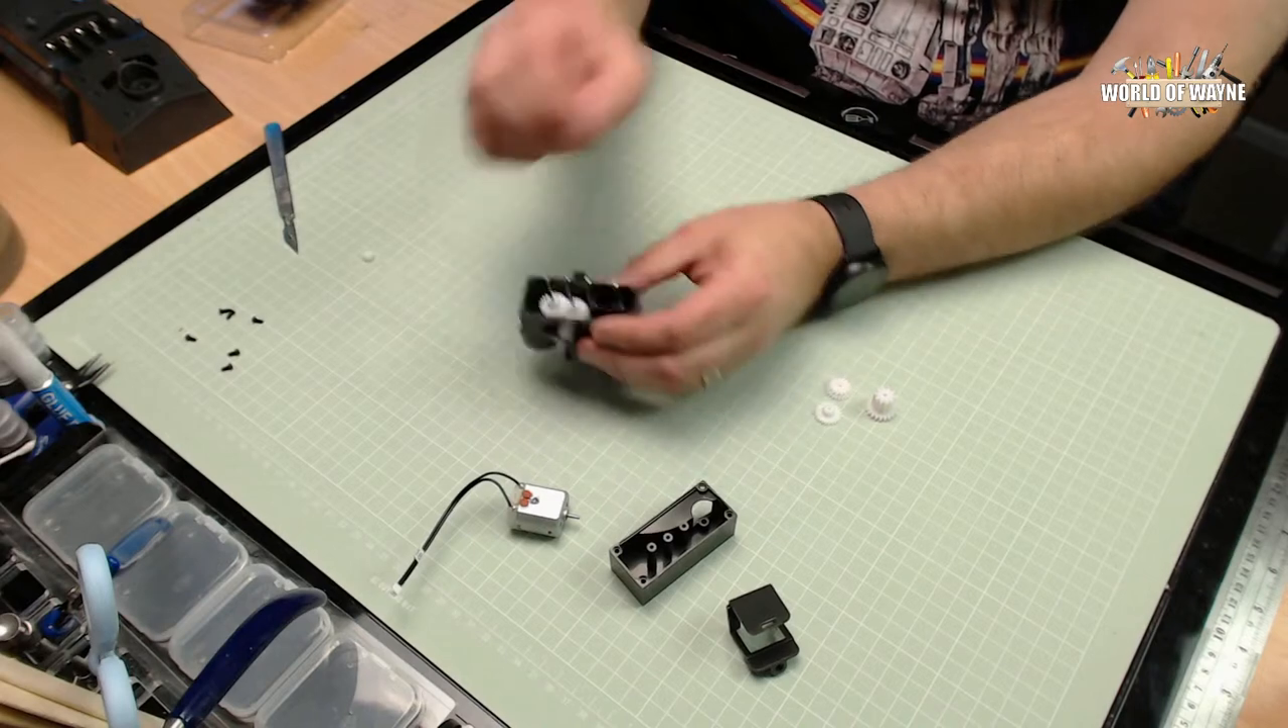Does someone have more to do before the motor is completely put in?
Yes.